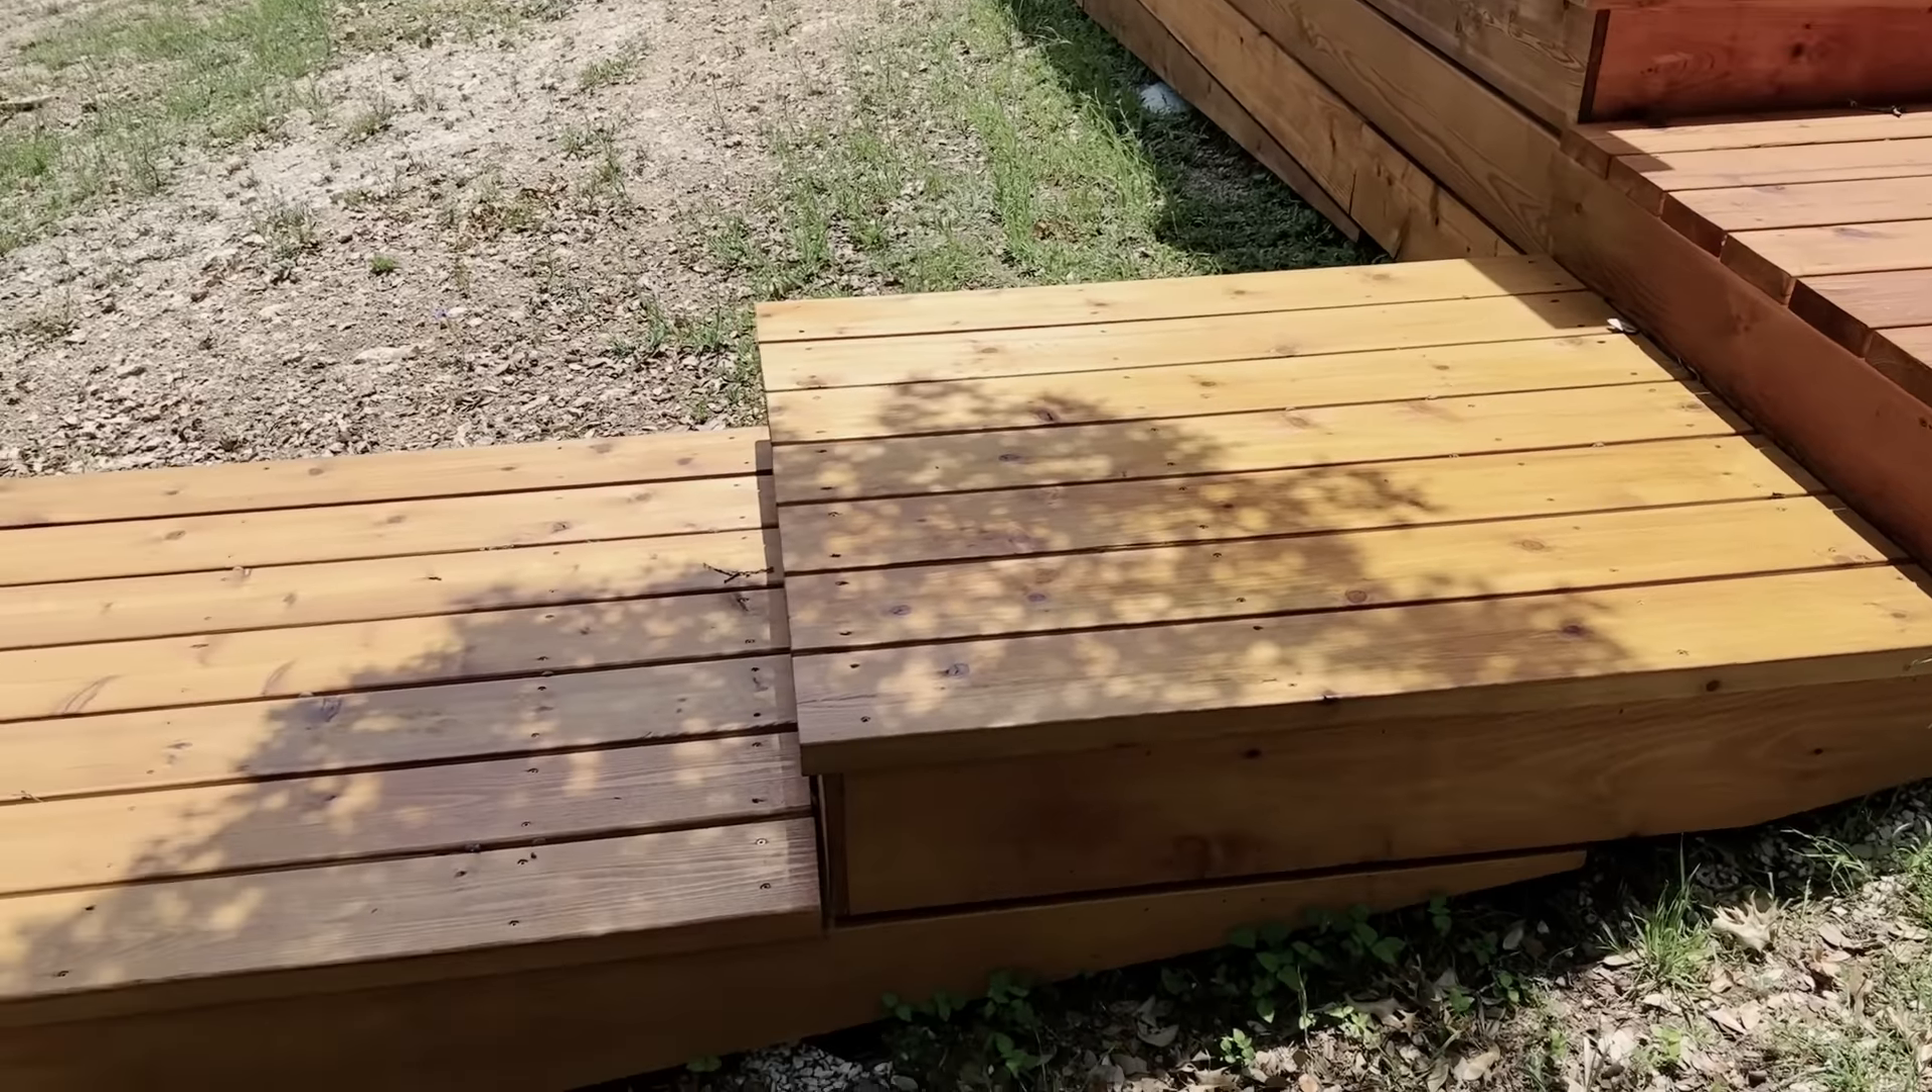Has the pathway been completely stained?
Yes.